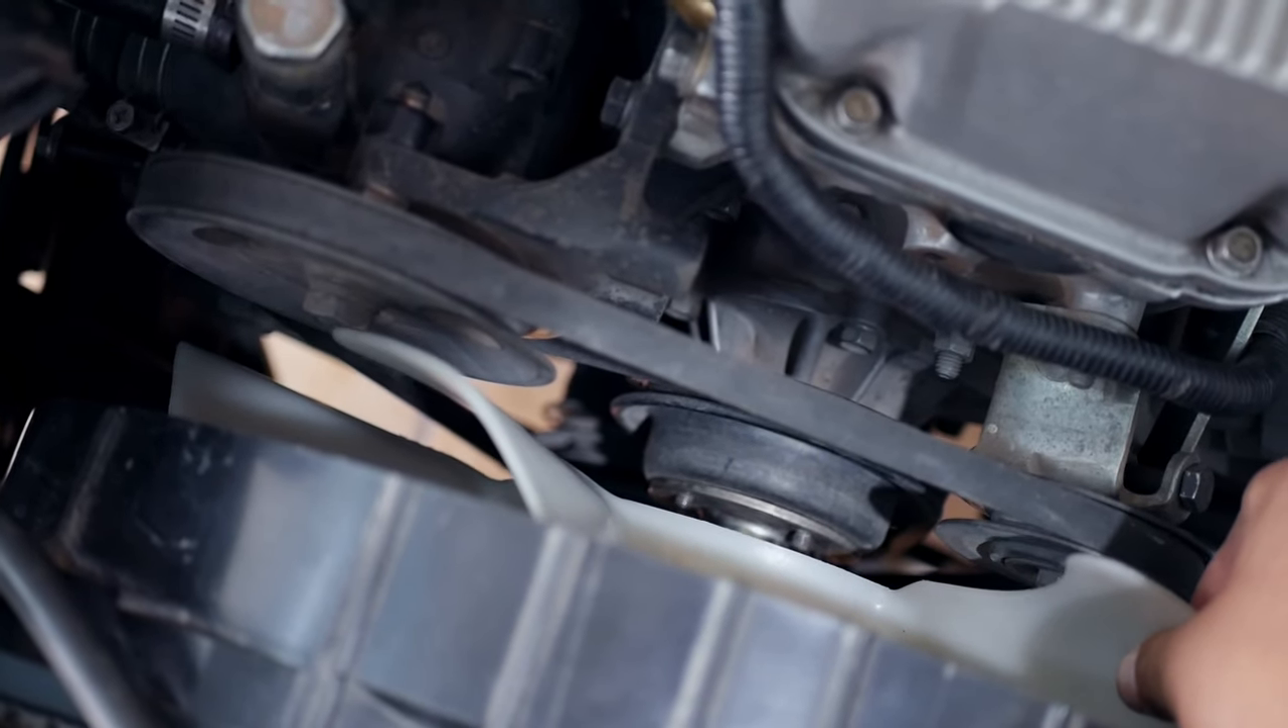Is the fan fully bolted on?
No.